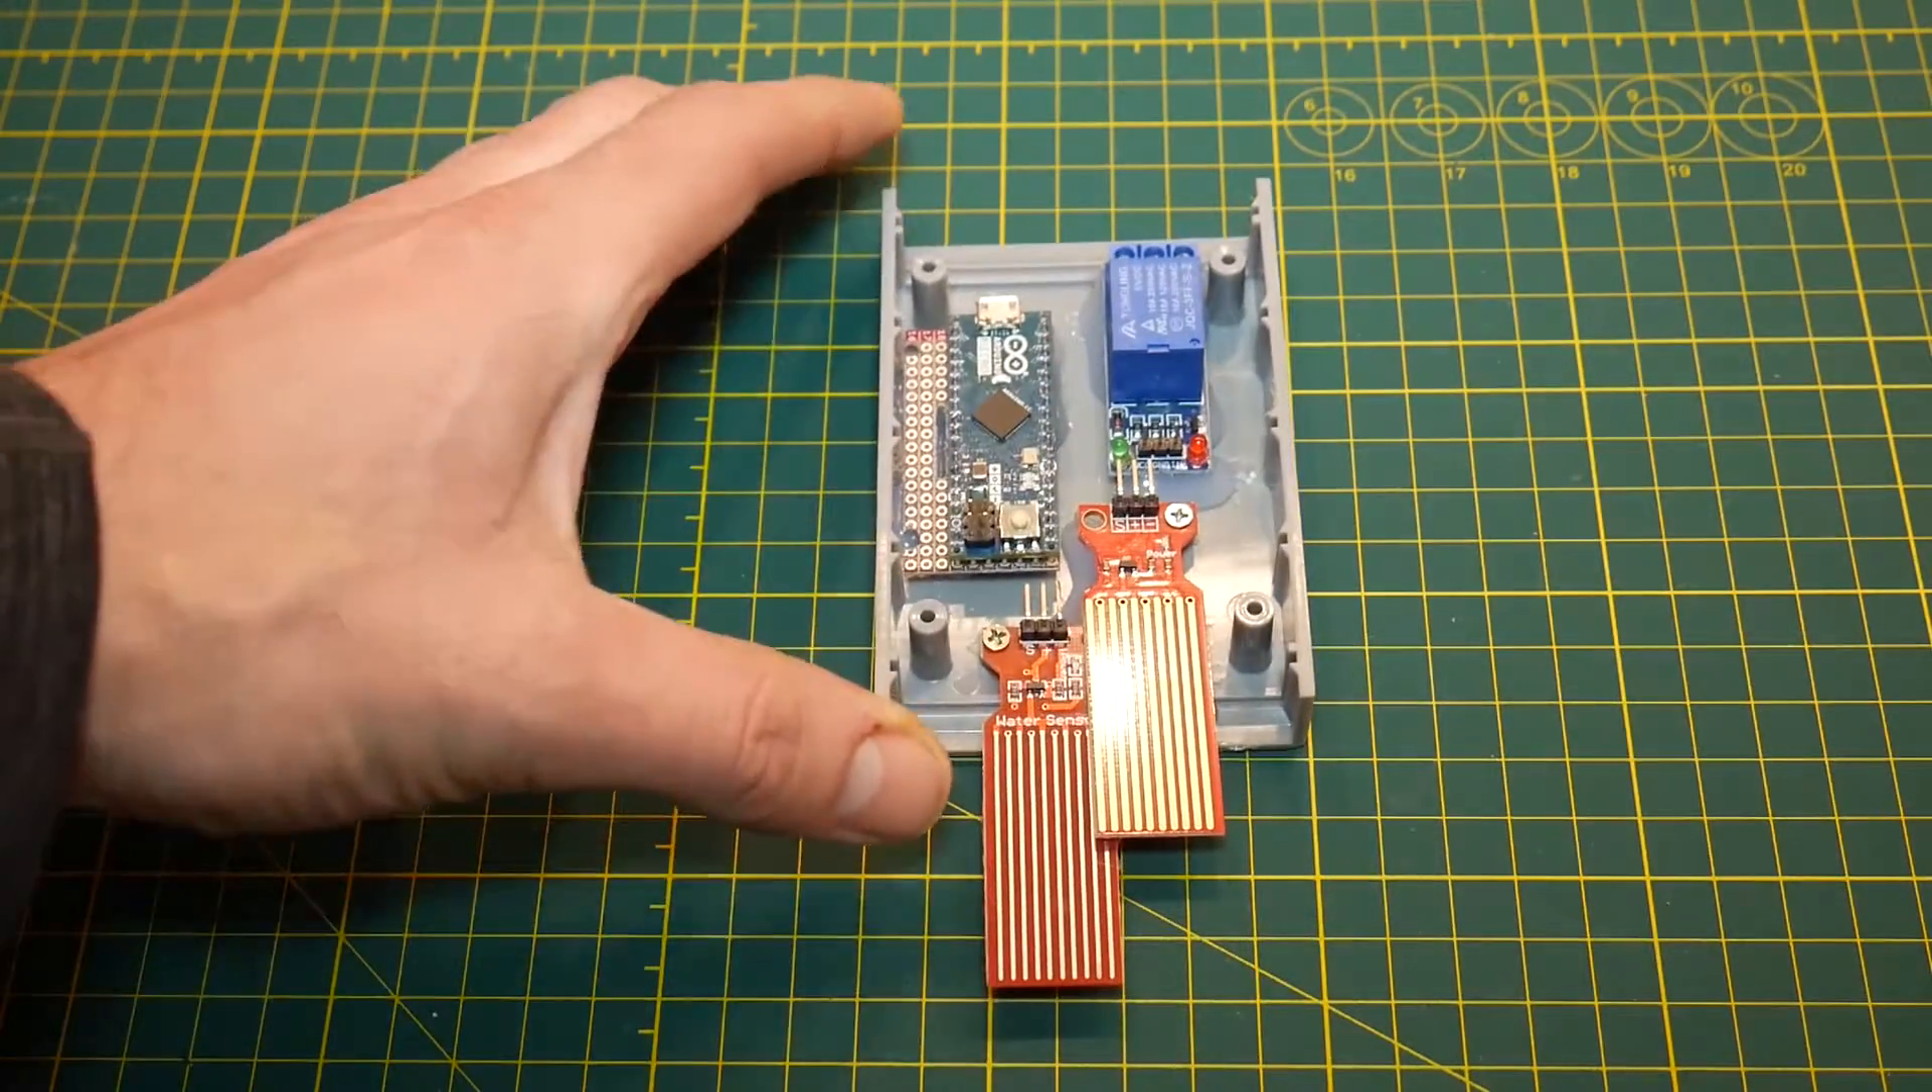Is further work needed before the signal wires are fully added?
Yes.